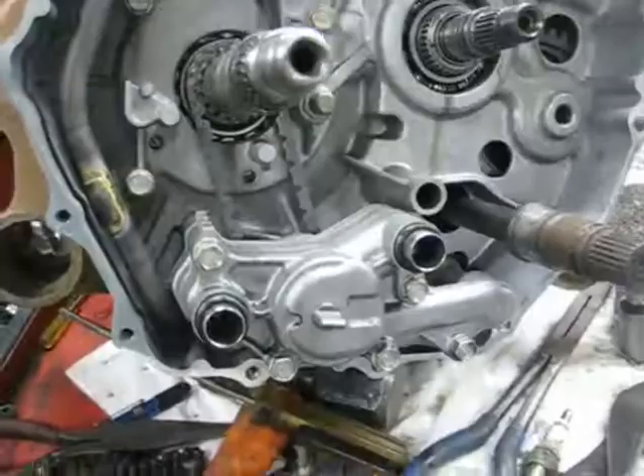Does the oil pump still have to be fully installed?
No.